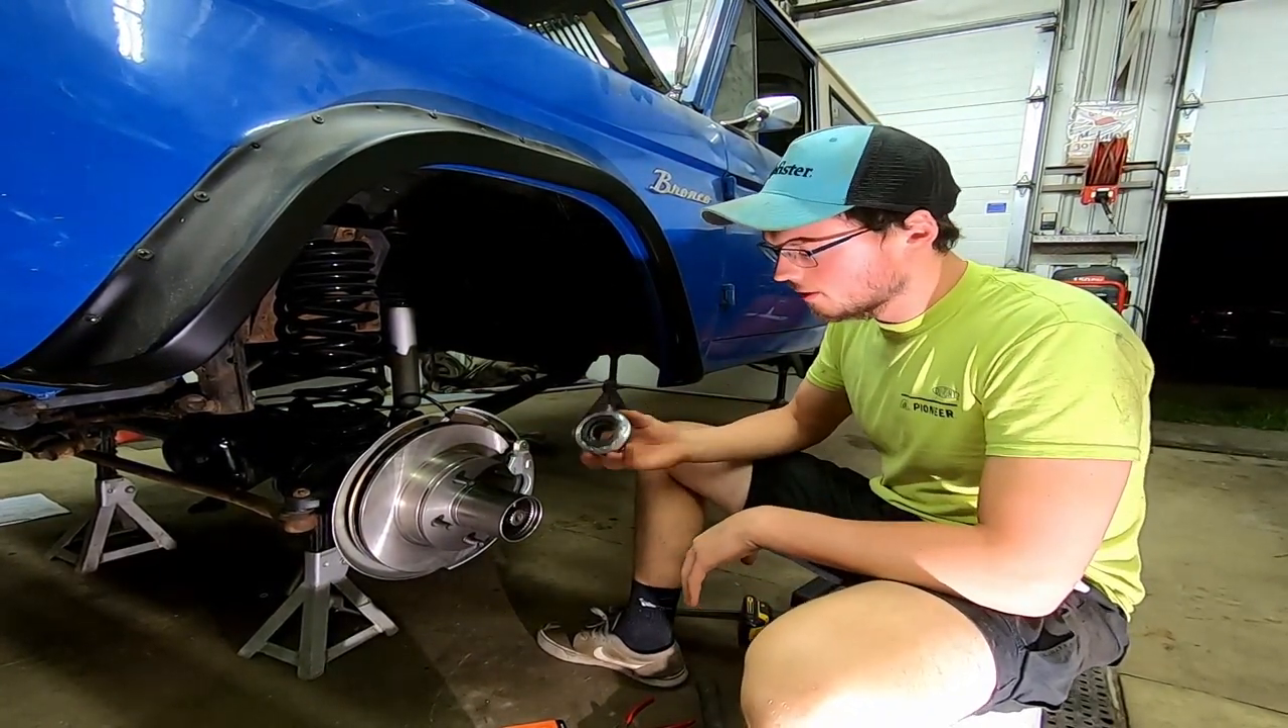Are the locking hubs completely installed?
No.